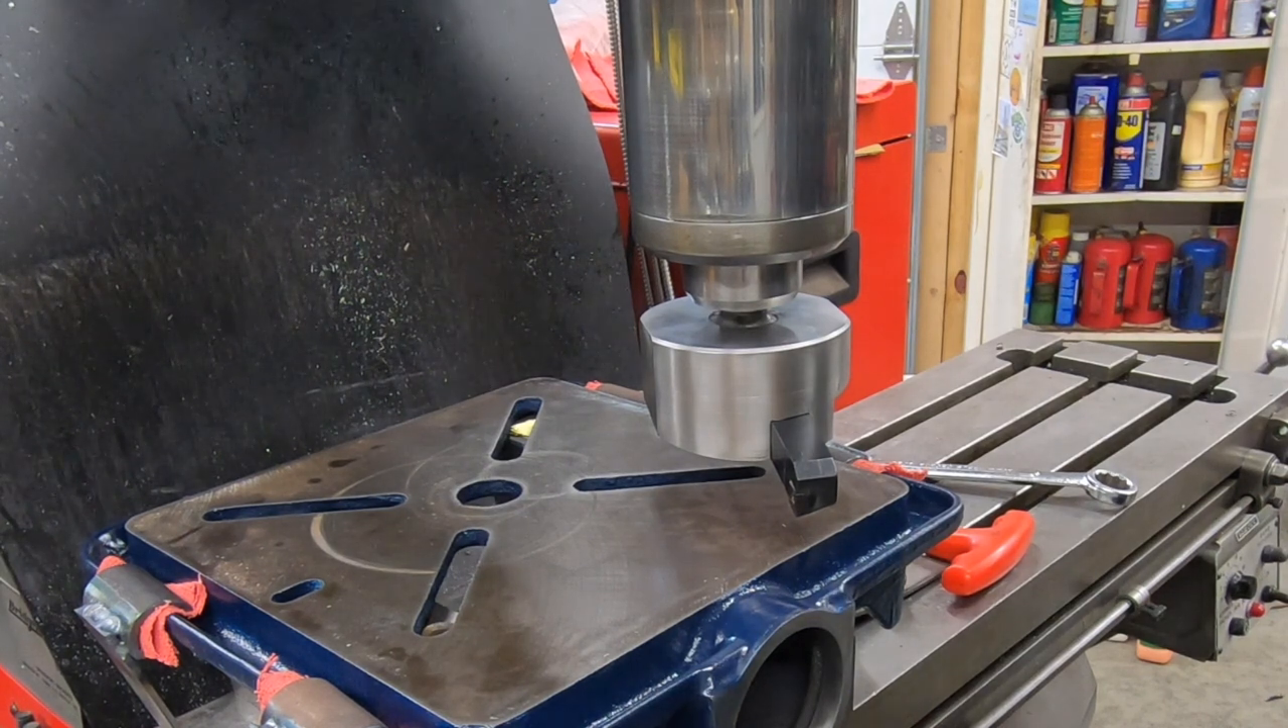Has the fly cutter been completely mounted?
Yes.